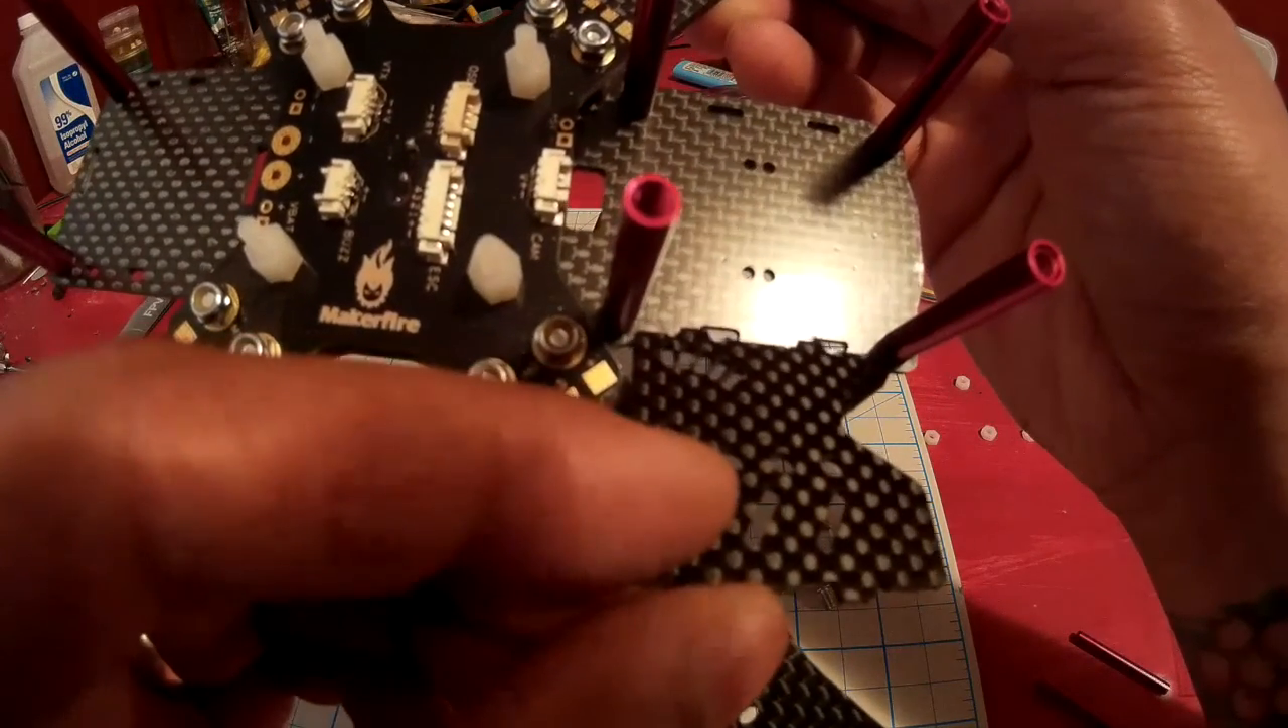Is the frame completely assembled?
No.